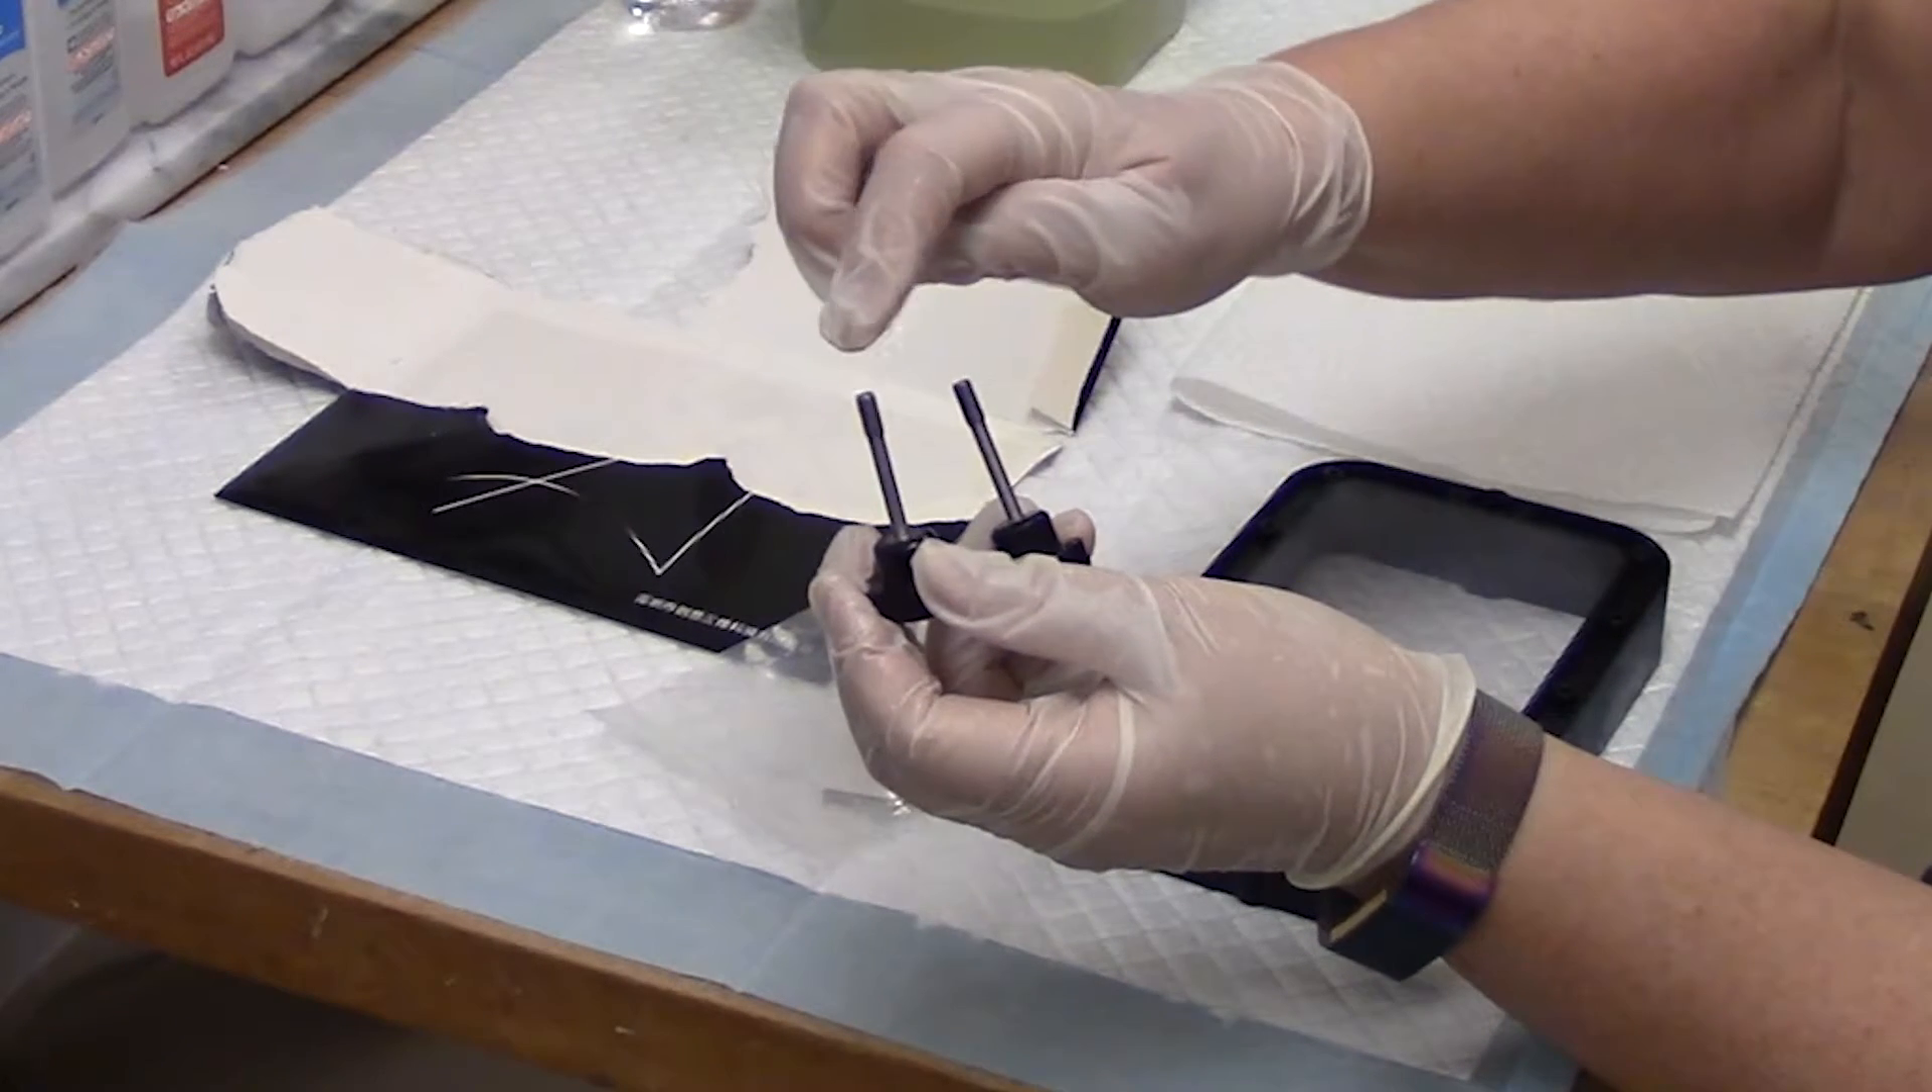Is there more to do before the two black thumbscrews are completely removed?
No.